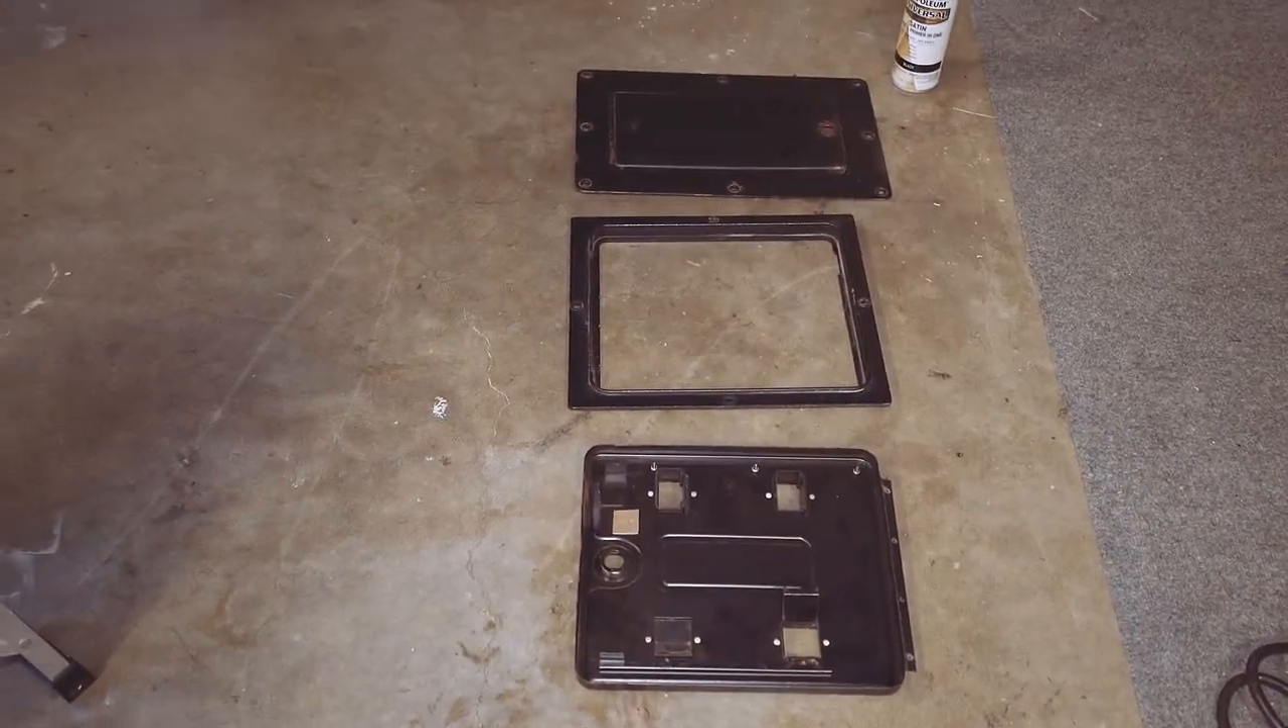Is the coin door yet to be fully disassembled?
No.